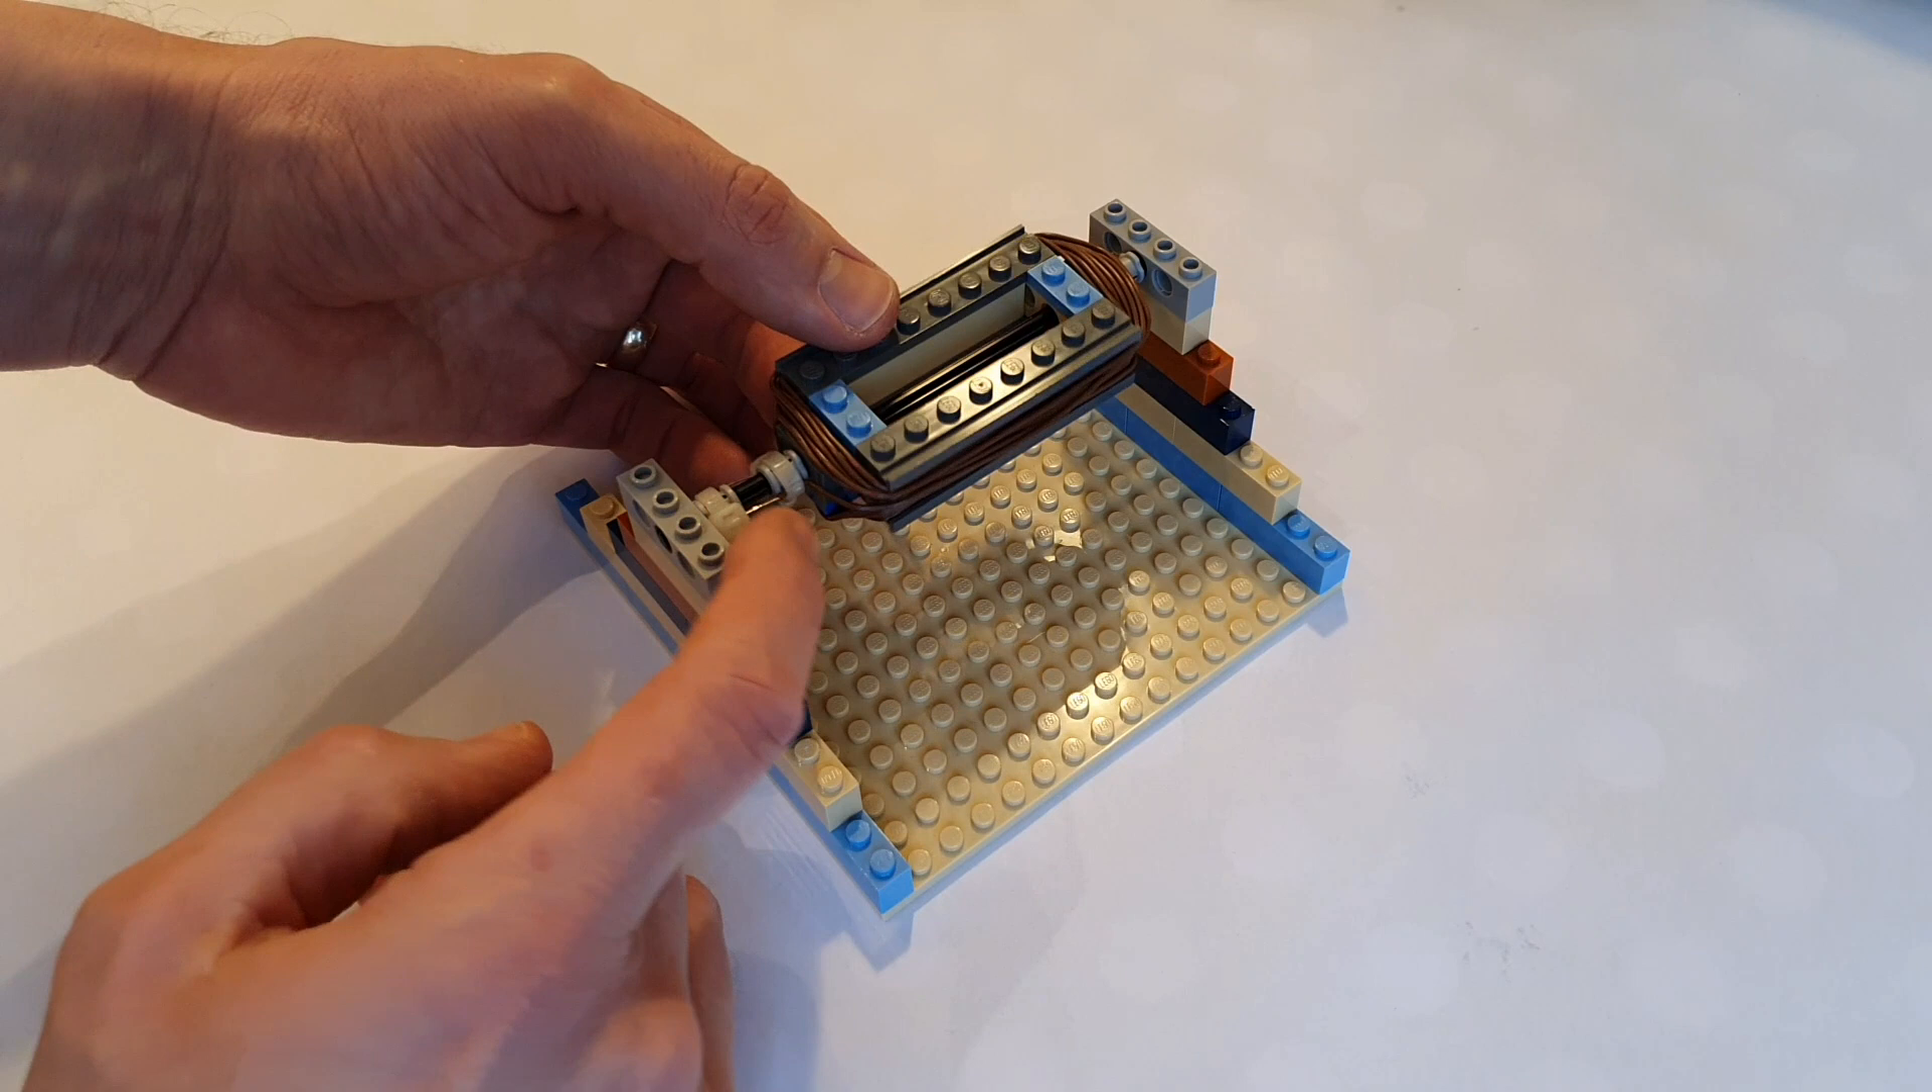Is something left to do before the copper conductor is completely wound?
No.